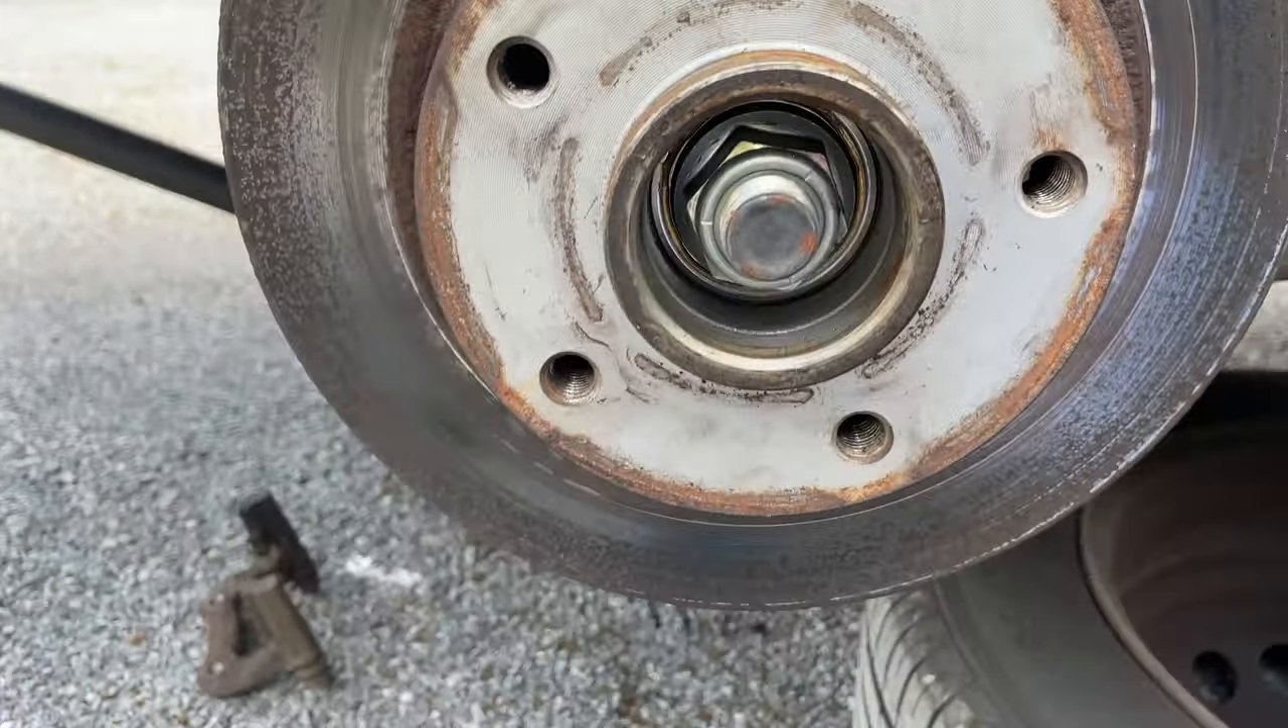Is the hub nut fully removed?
No.